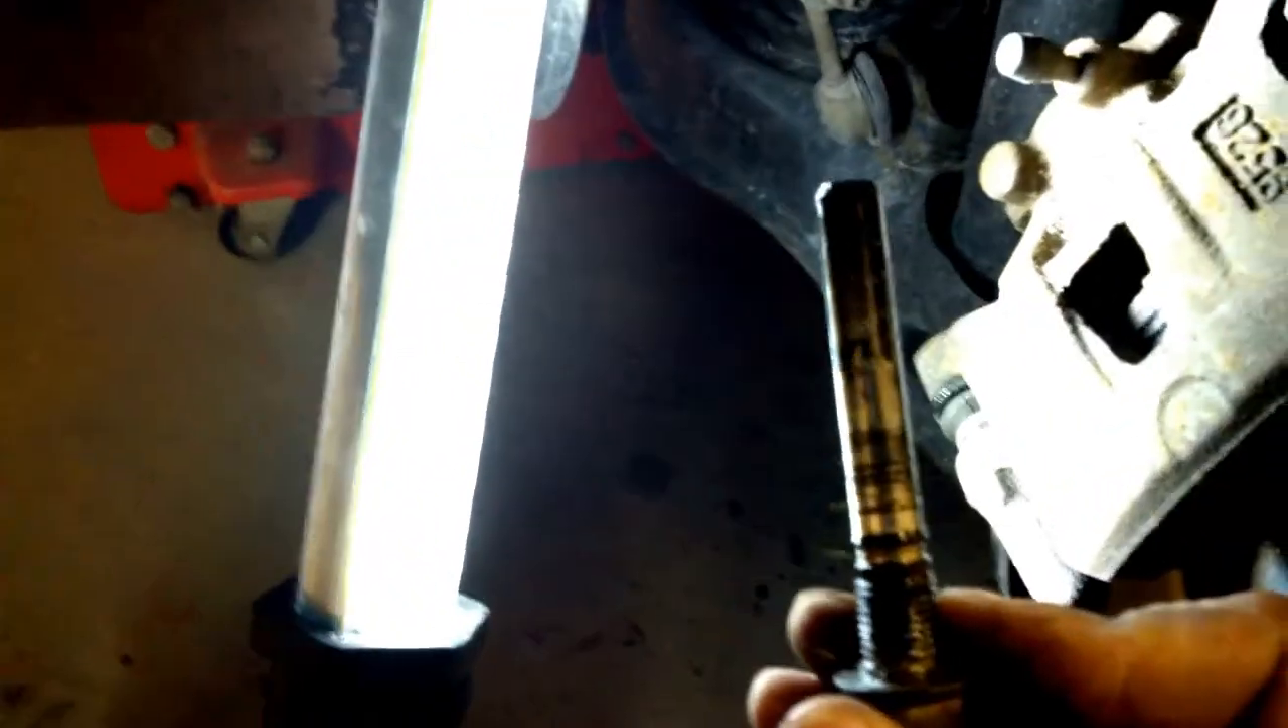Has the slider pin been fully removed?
Yes.